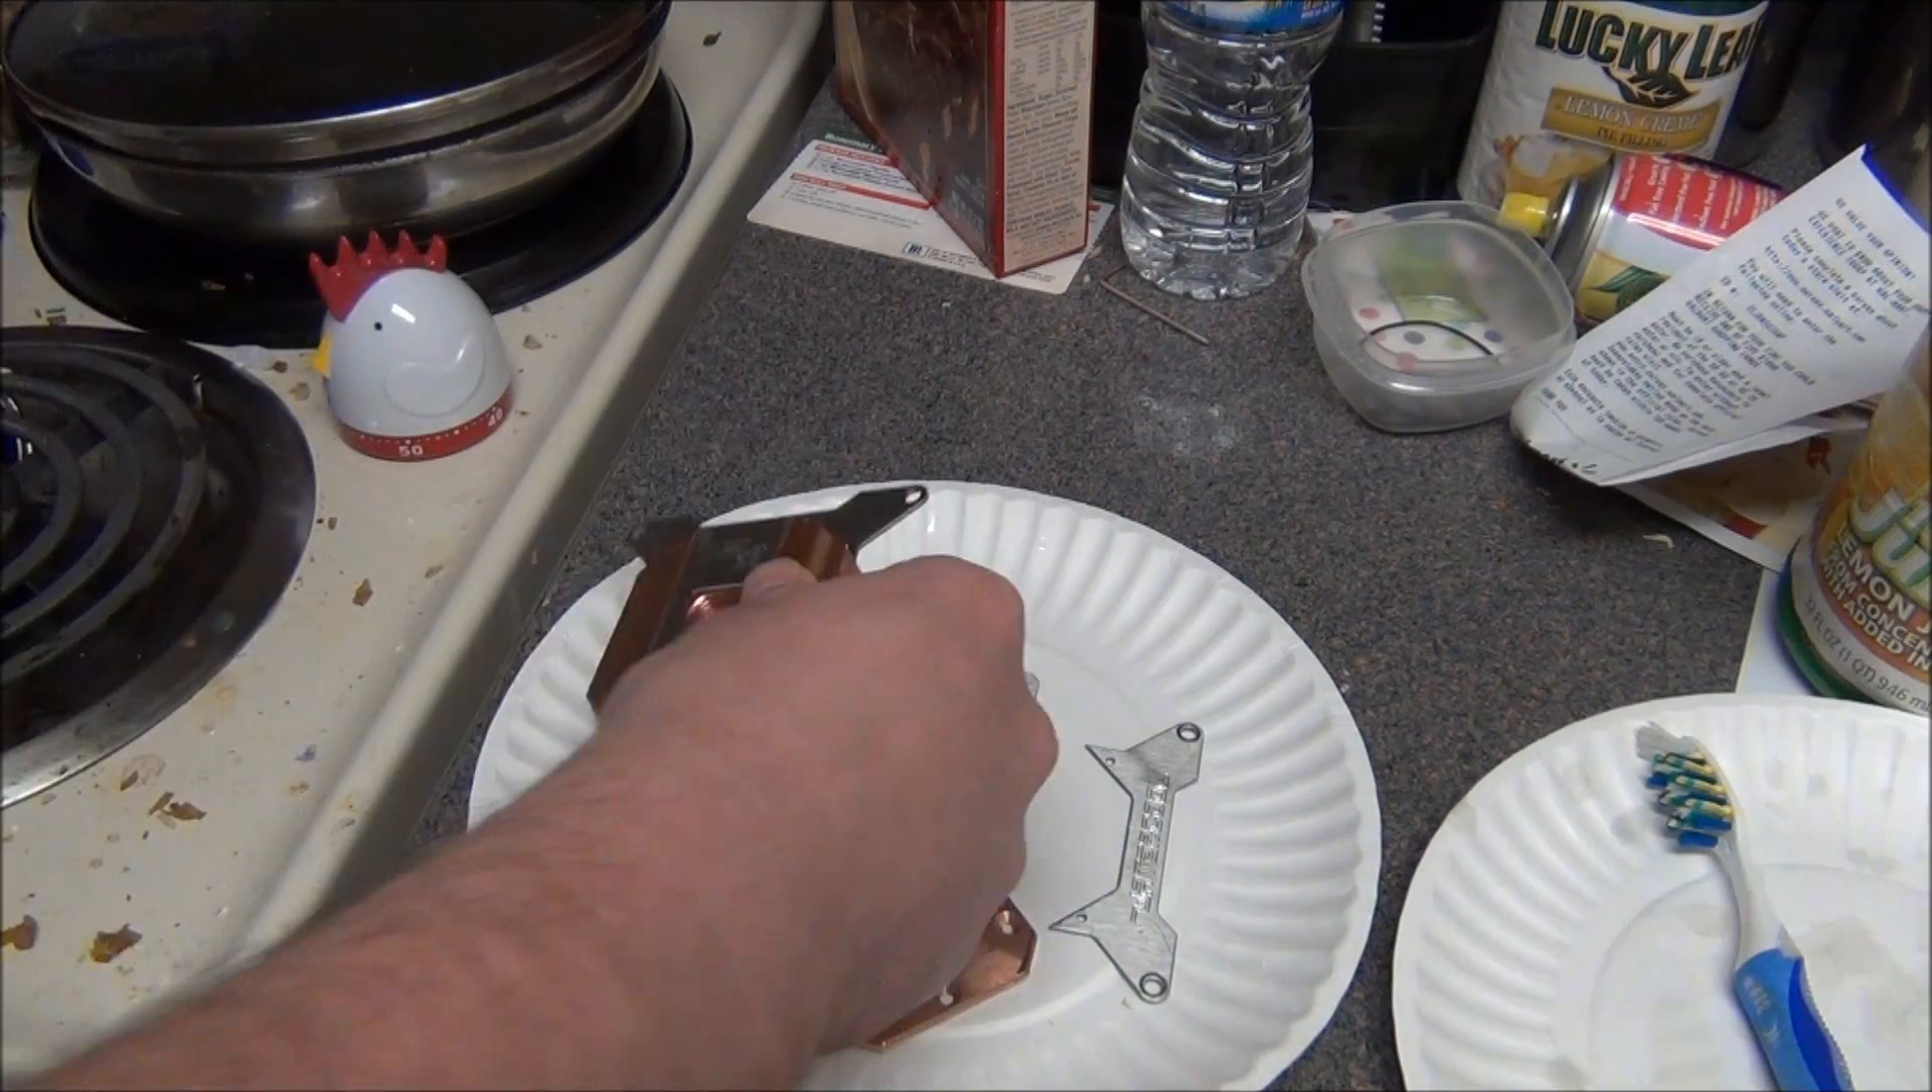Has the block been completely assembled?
No.